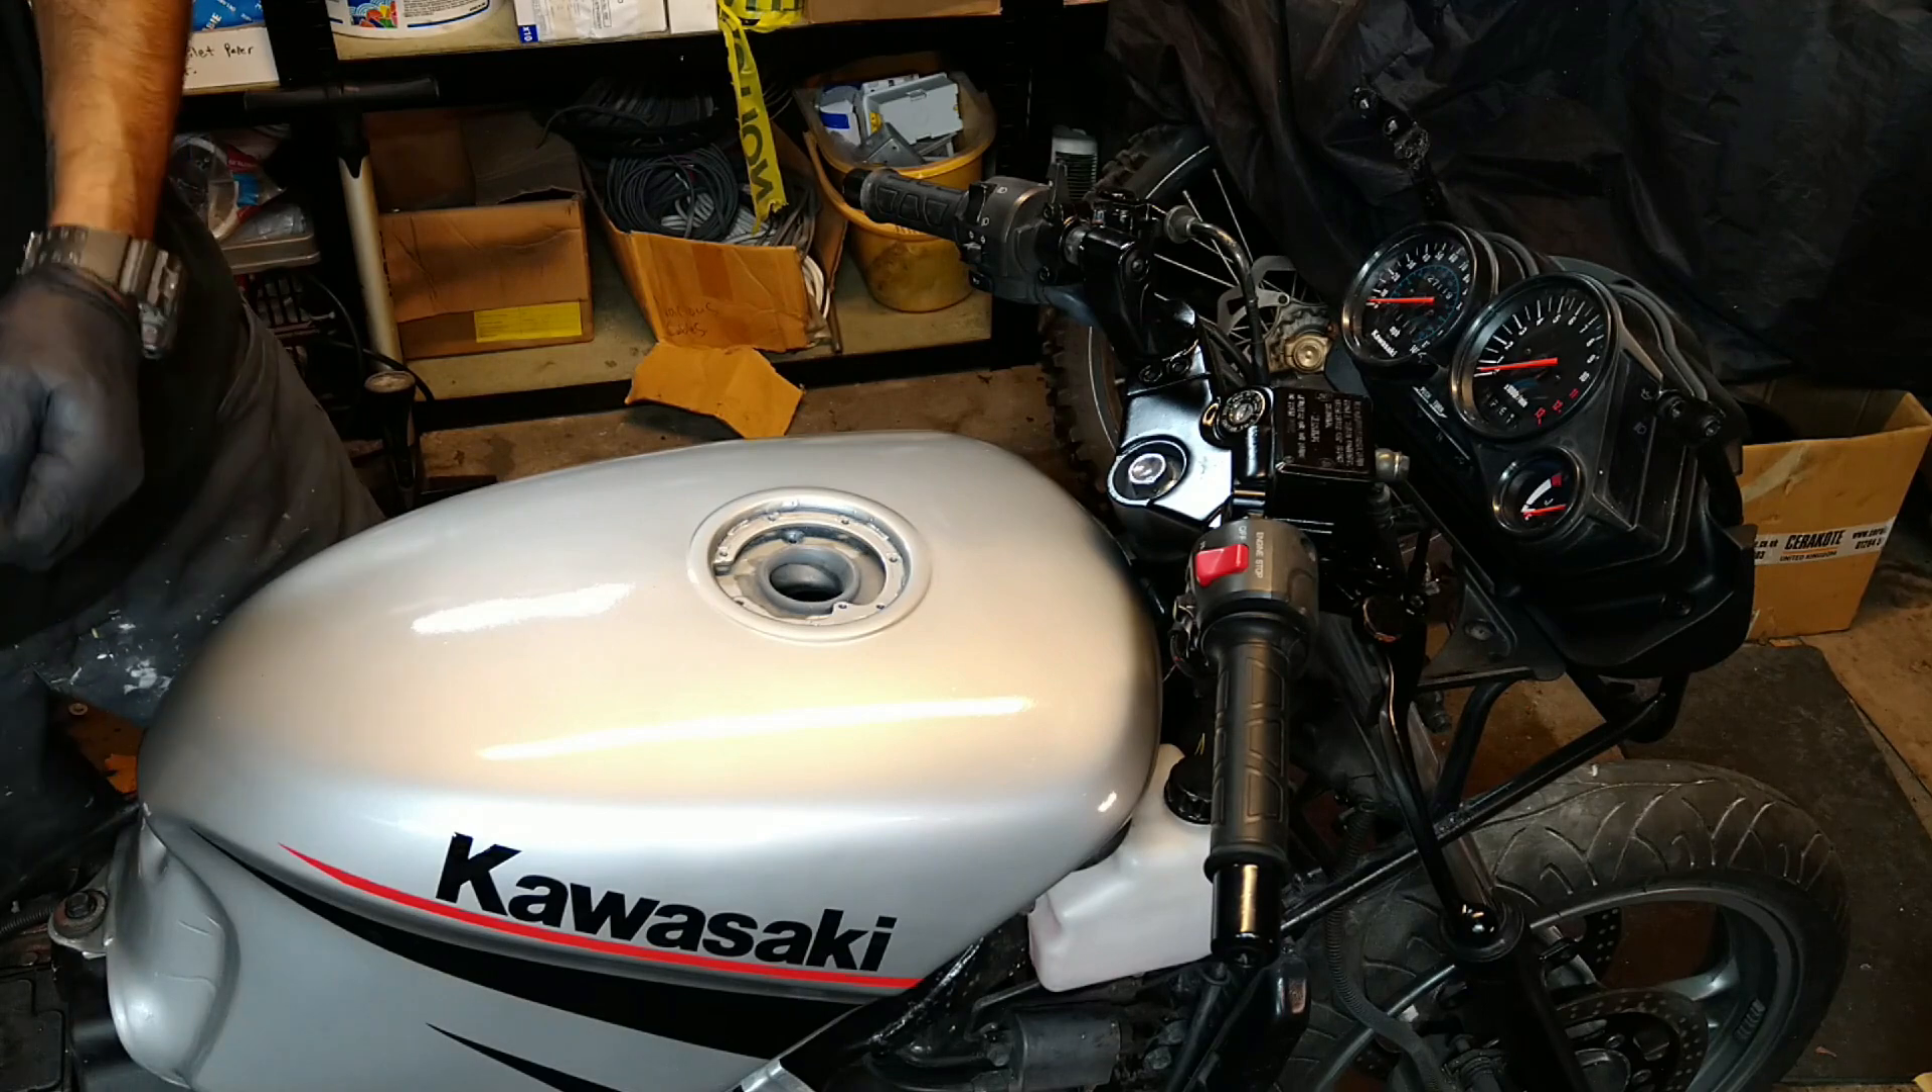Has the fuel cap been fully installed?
No.